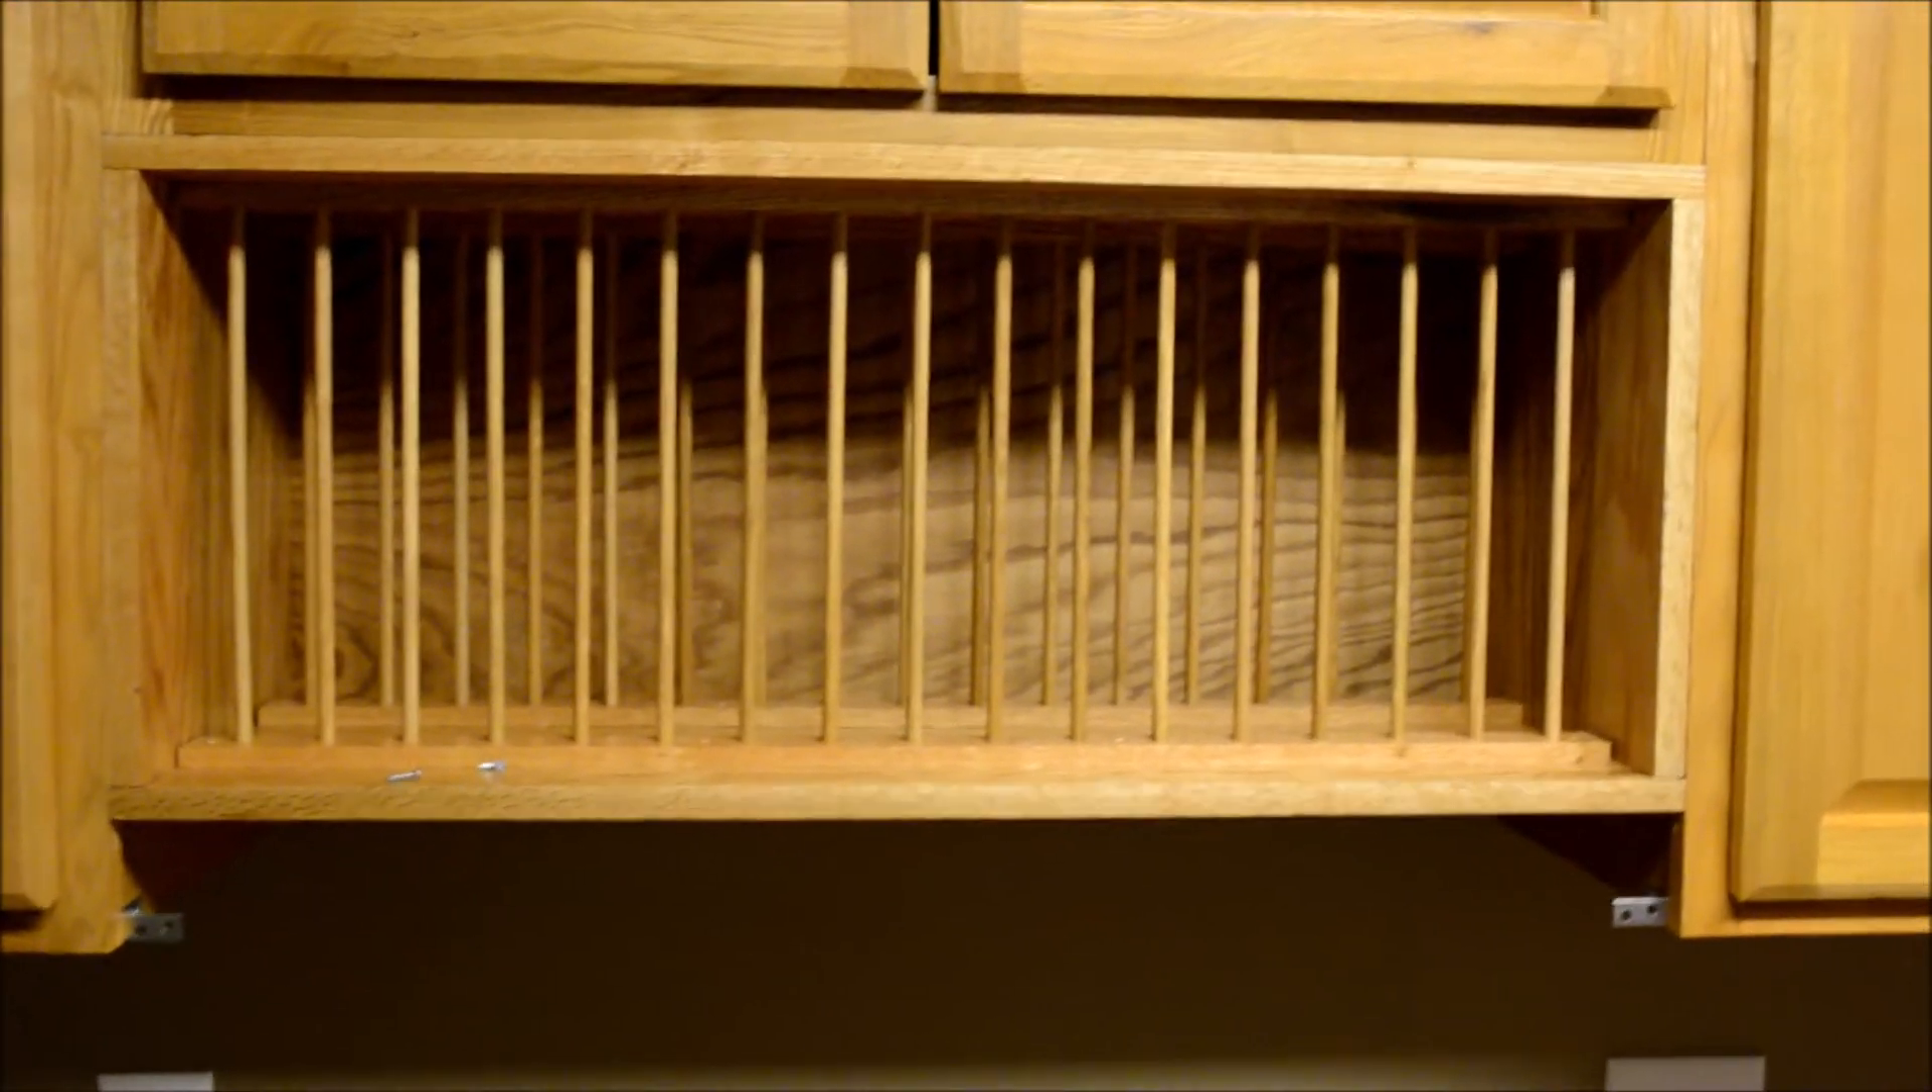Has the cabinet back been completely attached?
Yes.